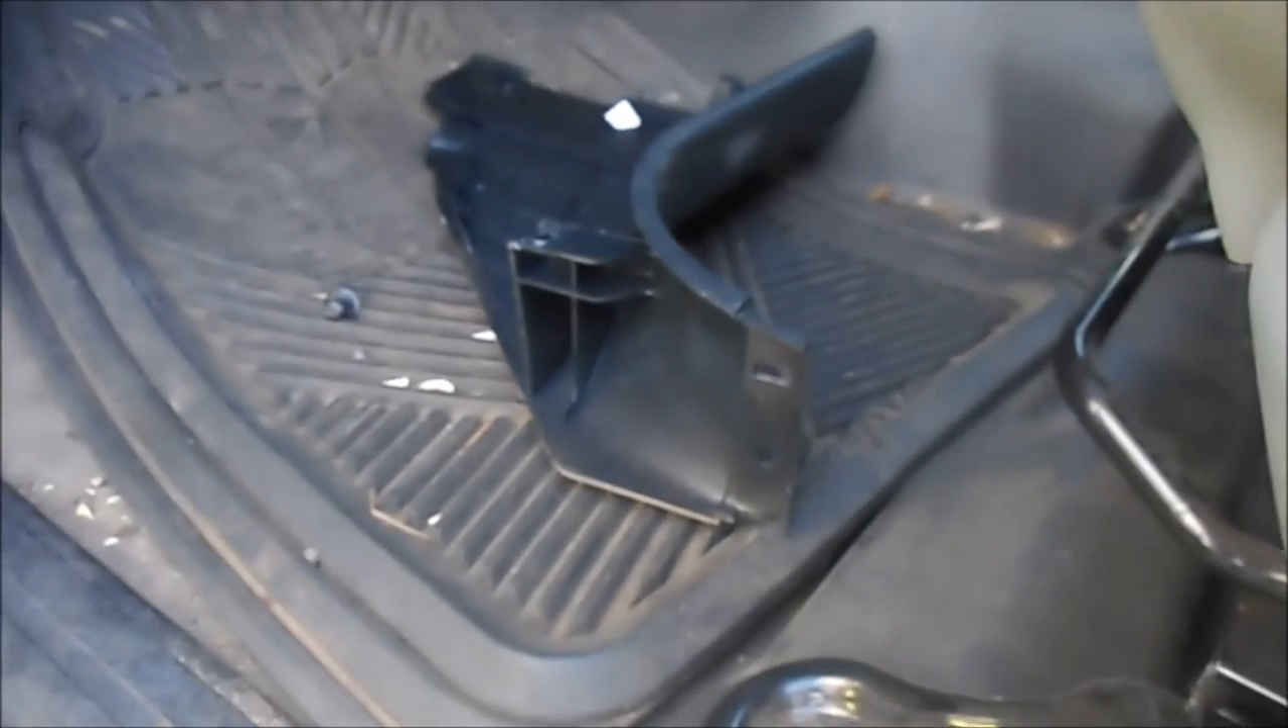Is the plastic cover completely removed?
Yes.